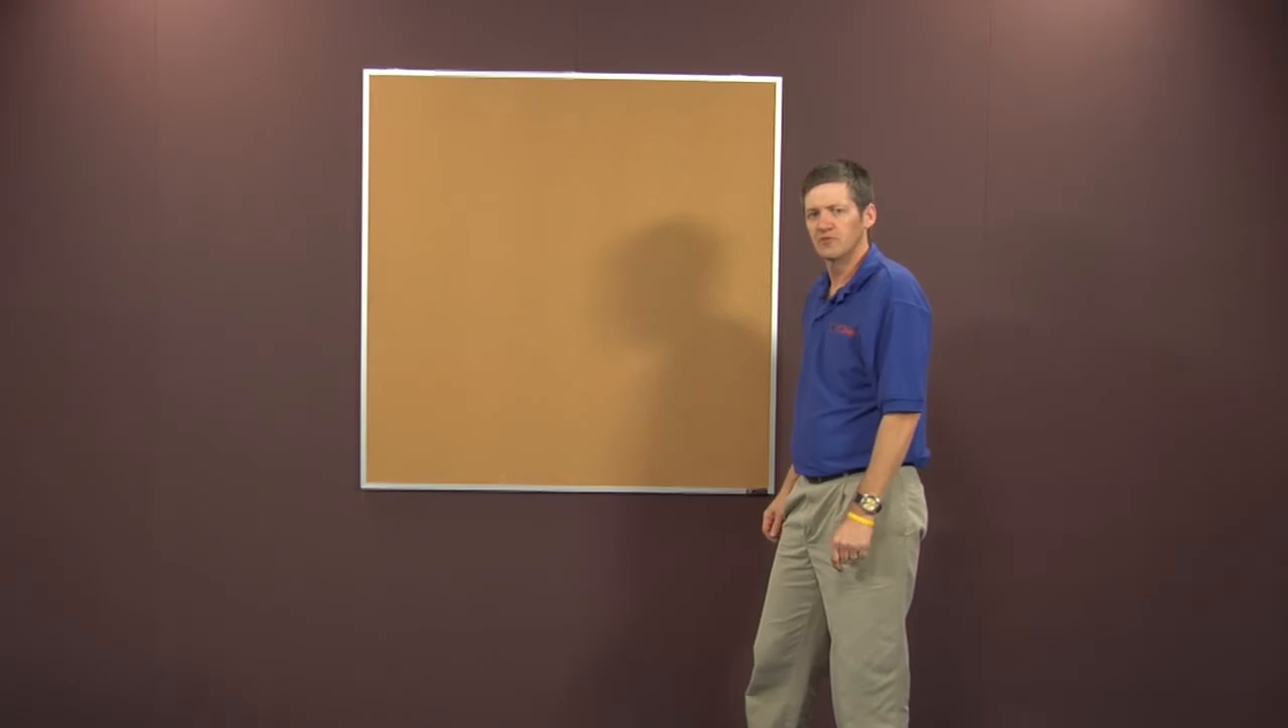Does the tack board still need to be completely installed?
No.